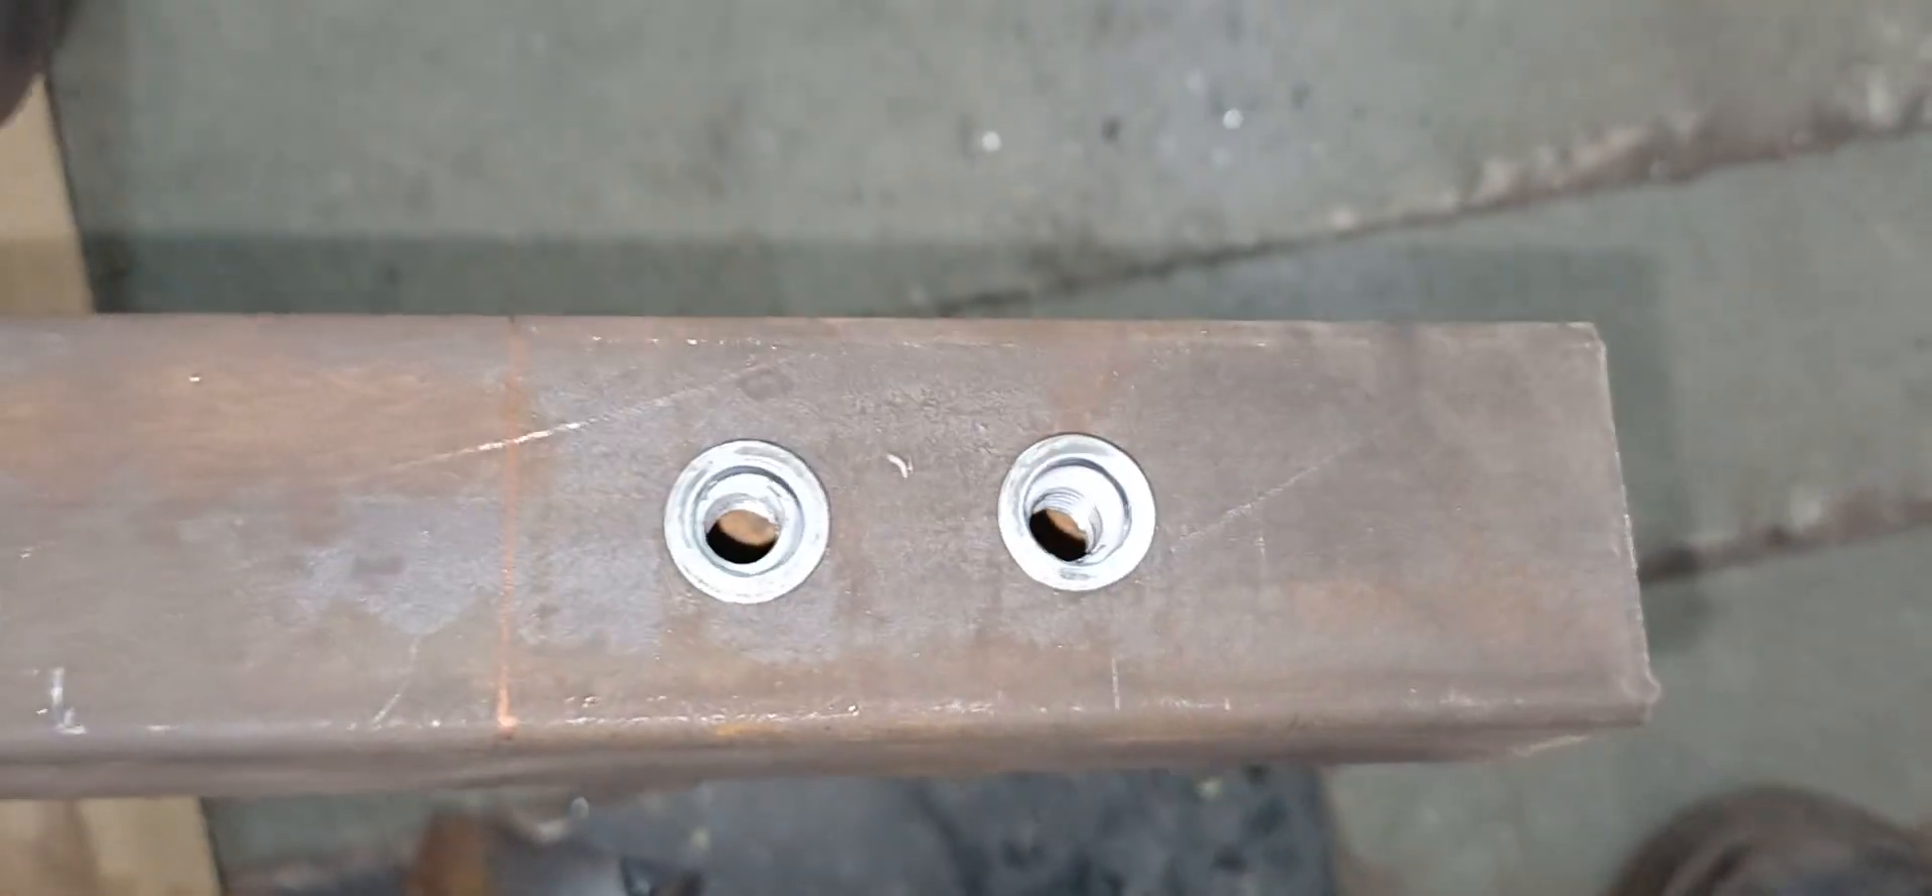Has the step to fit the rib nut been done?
Yes.